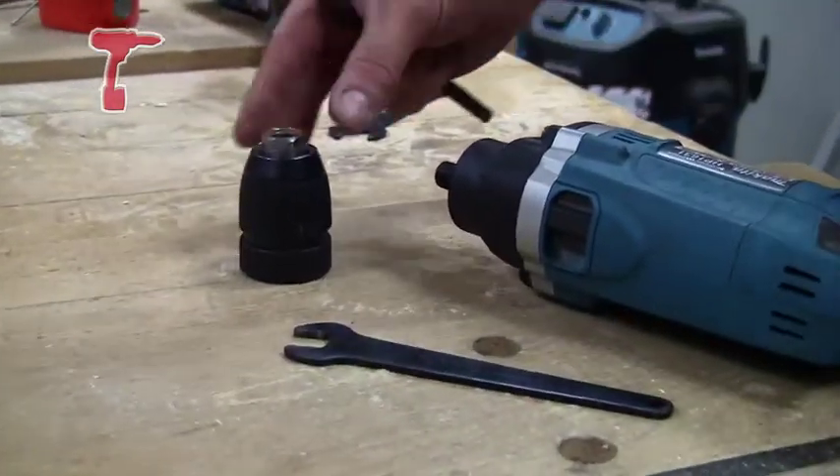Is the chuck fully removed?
Yes.